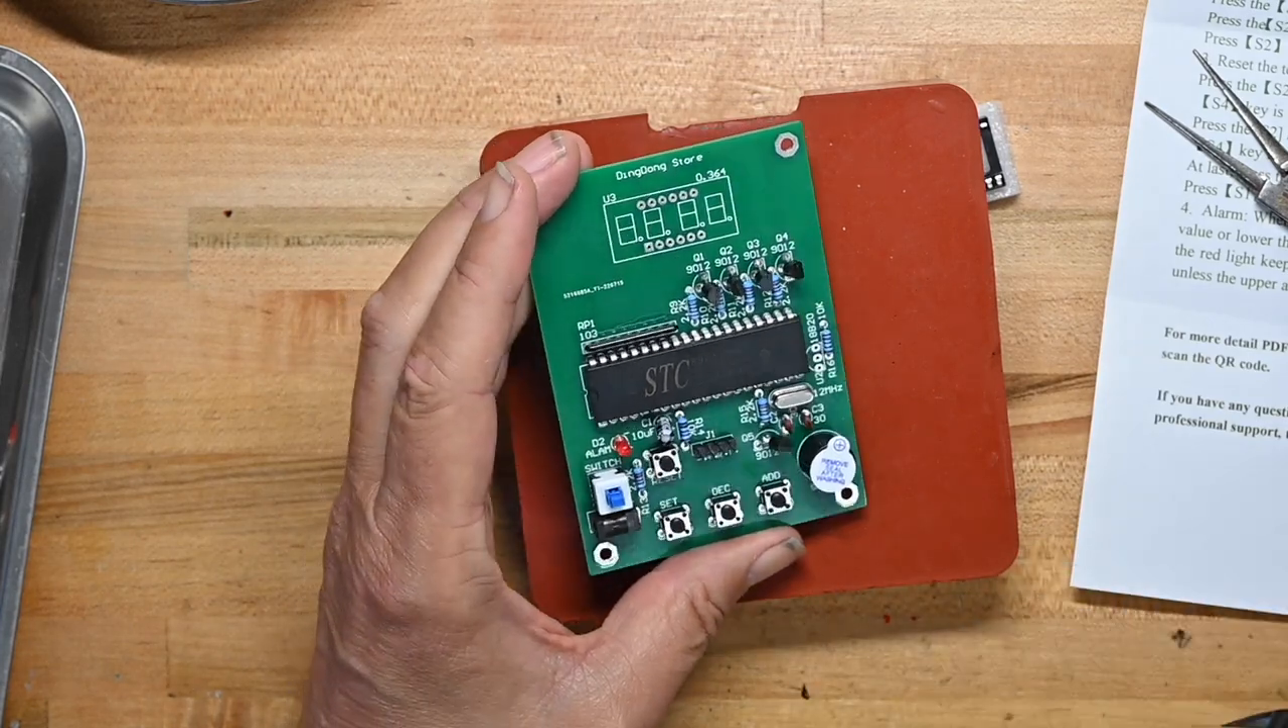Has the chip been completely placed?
Yes.